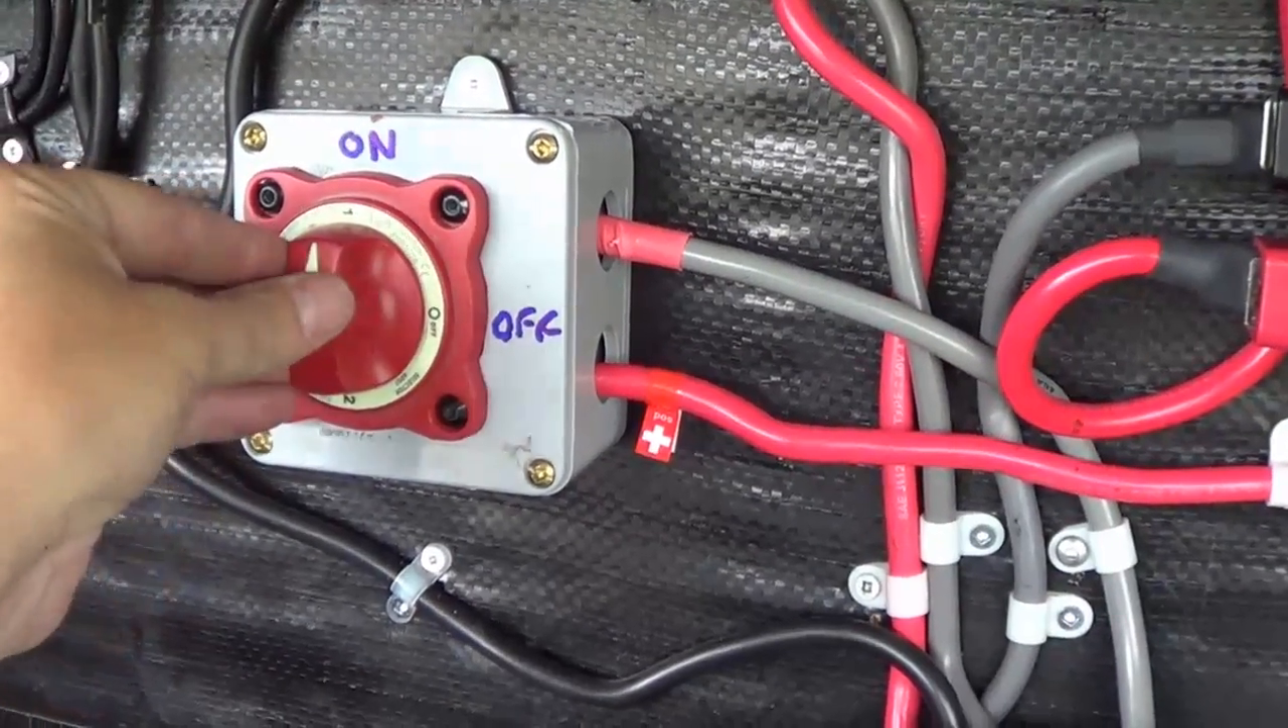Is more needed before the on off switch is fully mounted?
No.